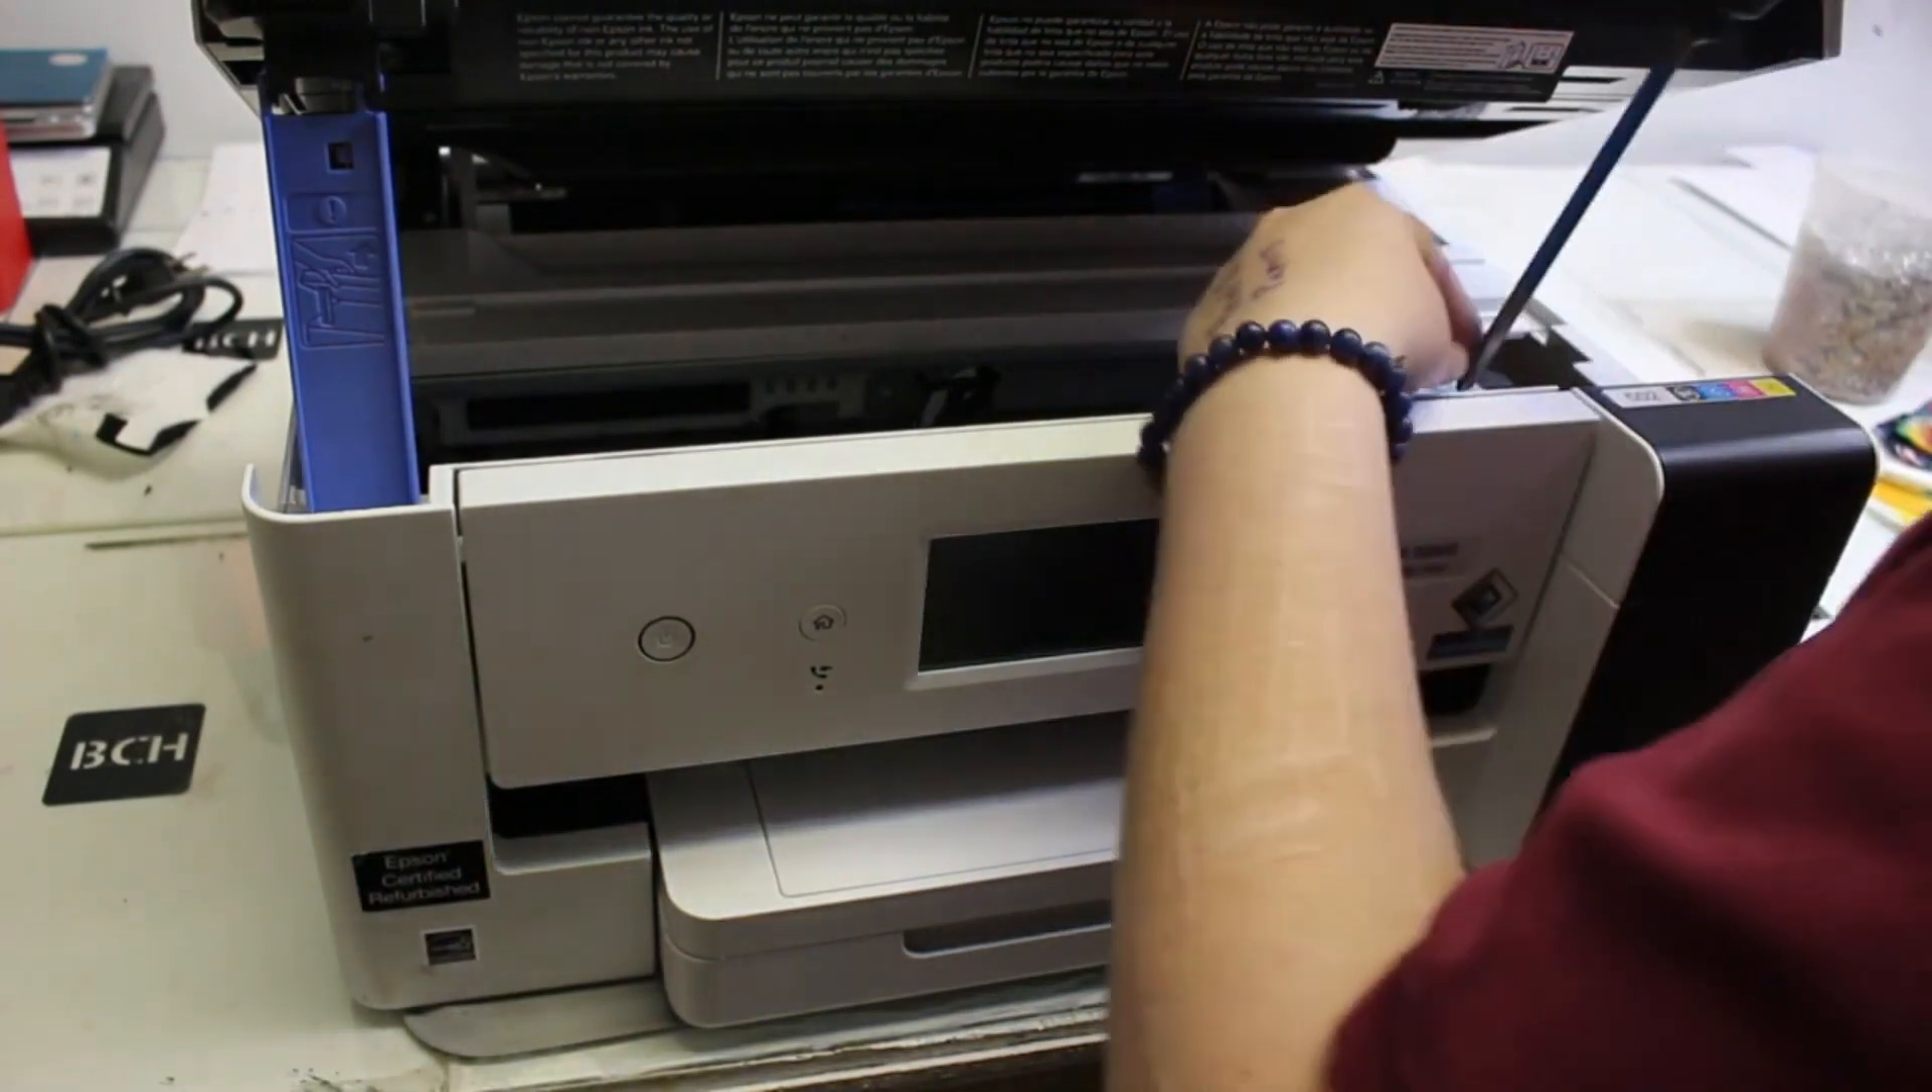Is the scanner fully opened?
Yes.